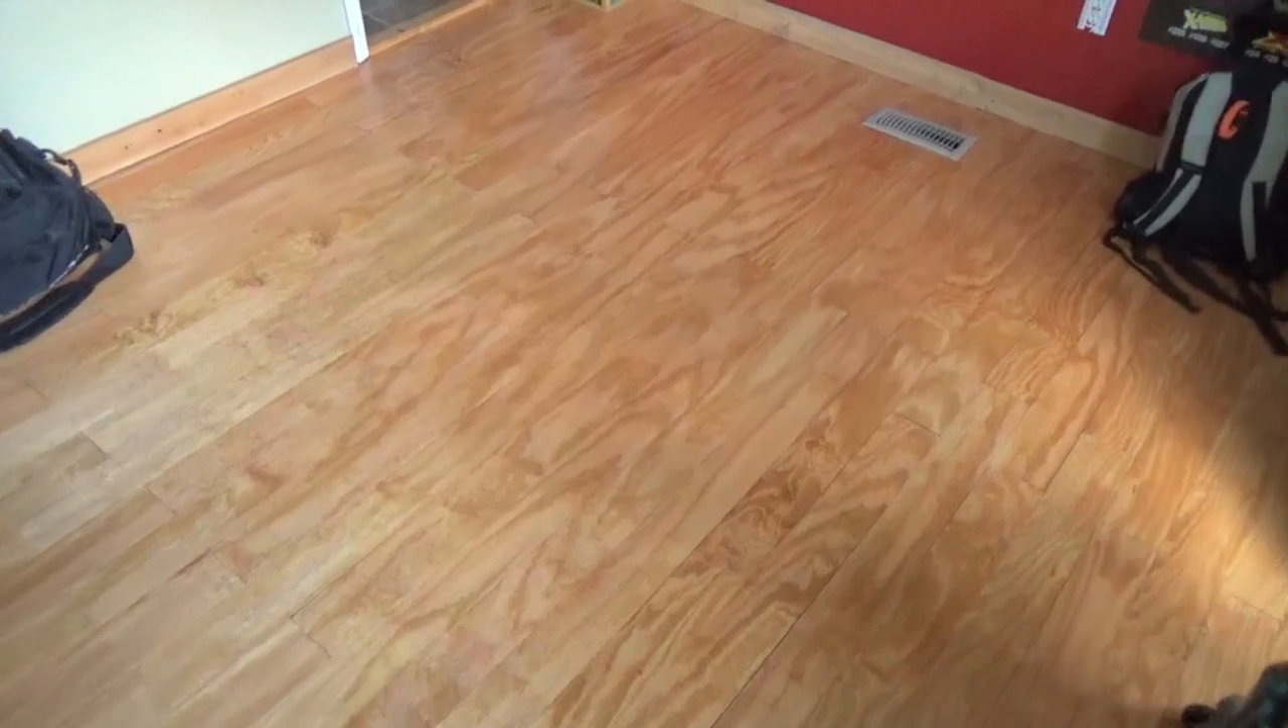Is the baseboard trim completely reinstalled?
Yes.